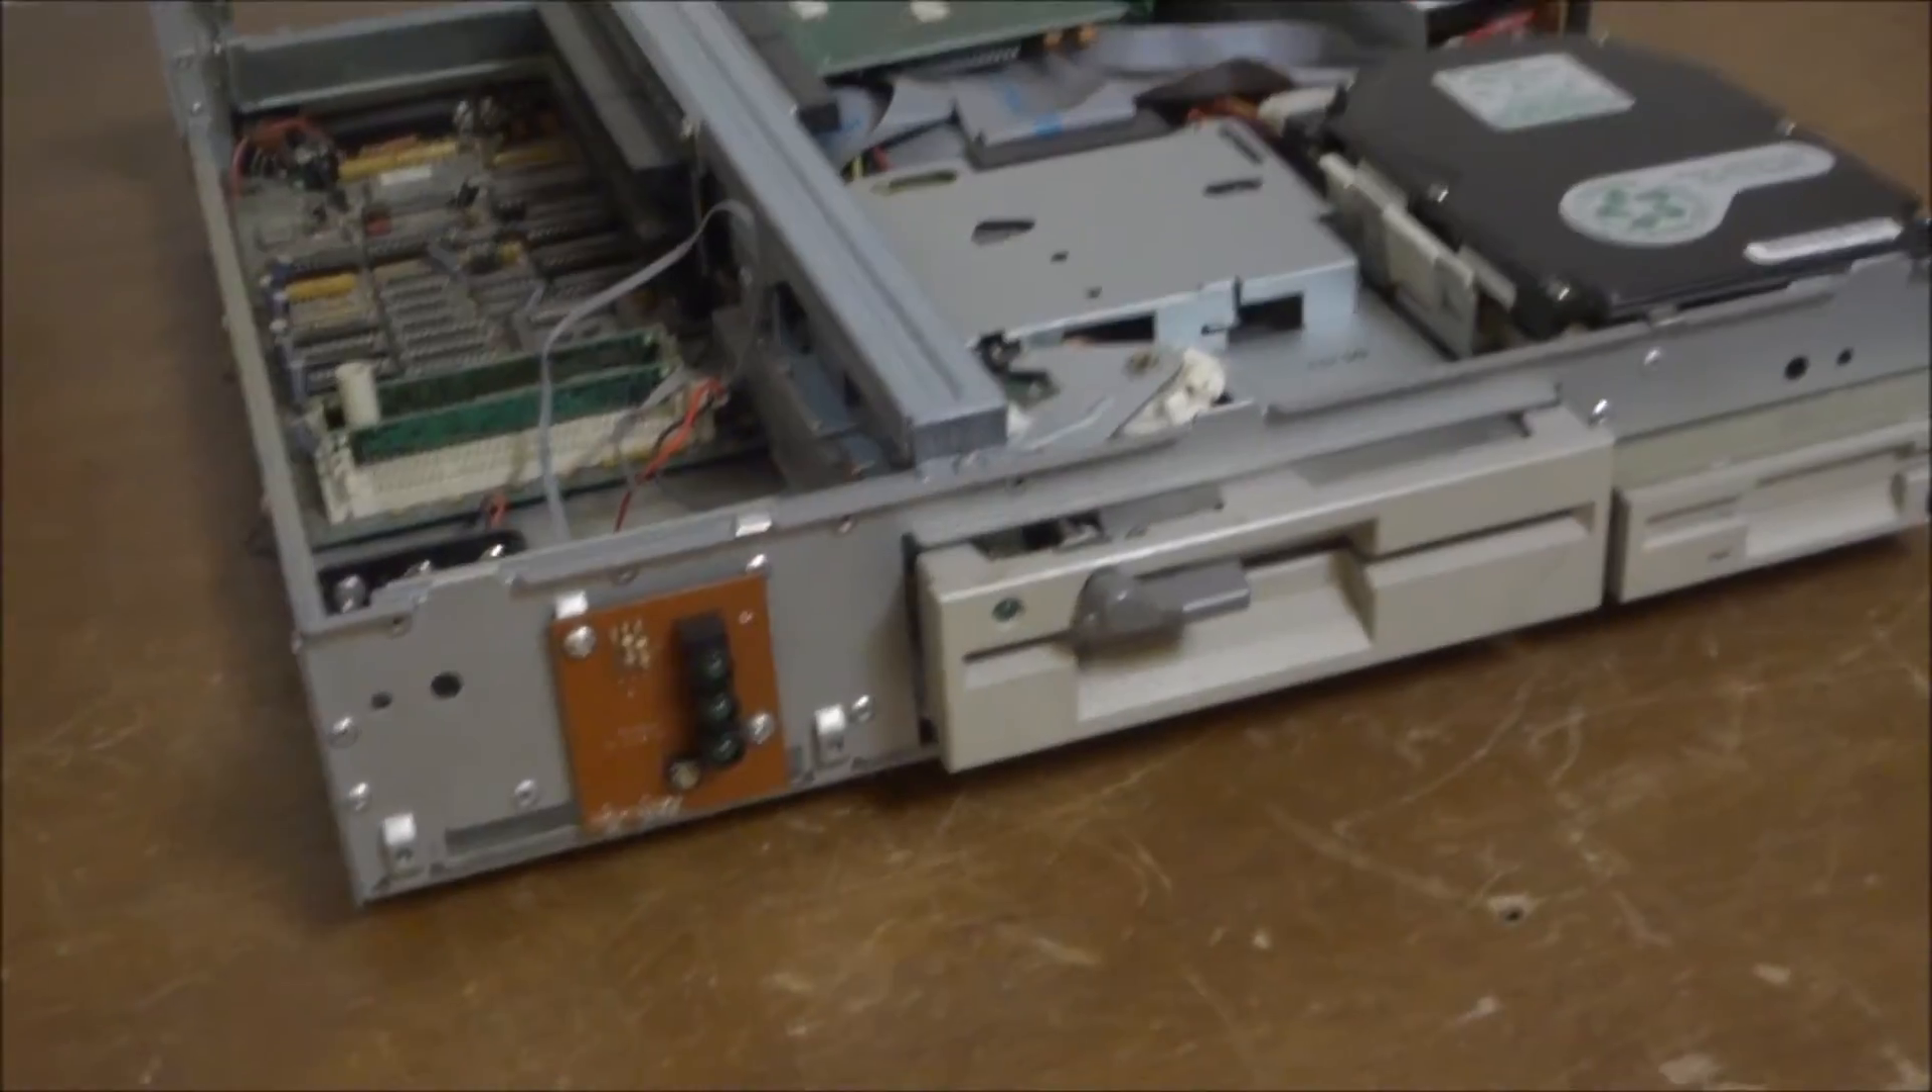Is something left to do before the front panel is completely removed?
No.